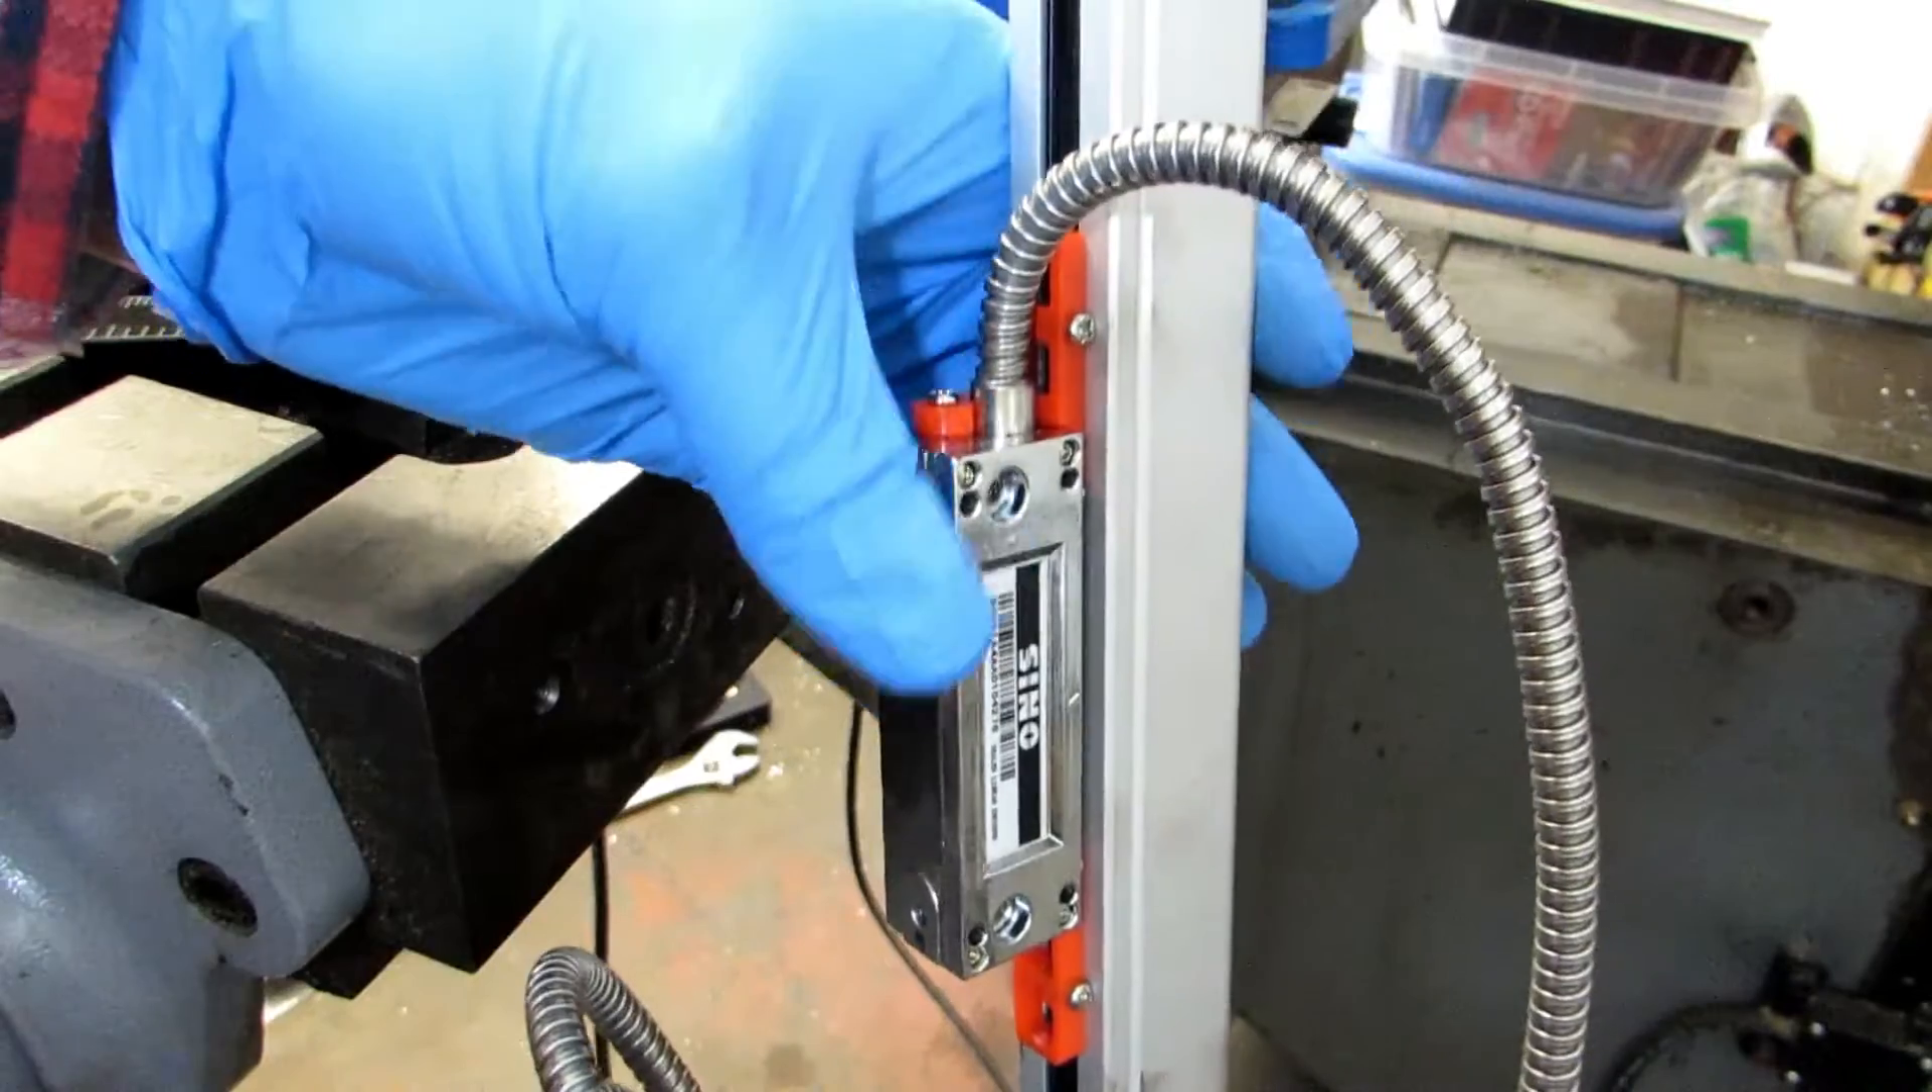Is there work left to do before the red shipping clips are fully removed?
Yes.